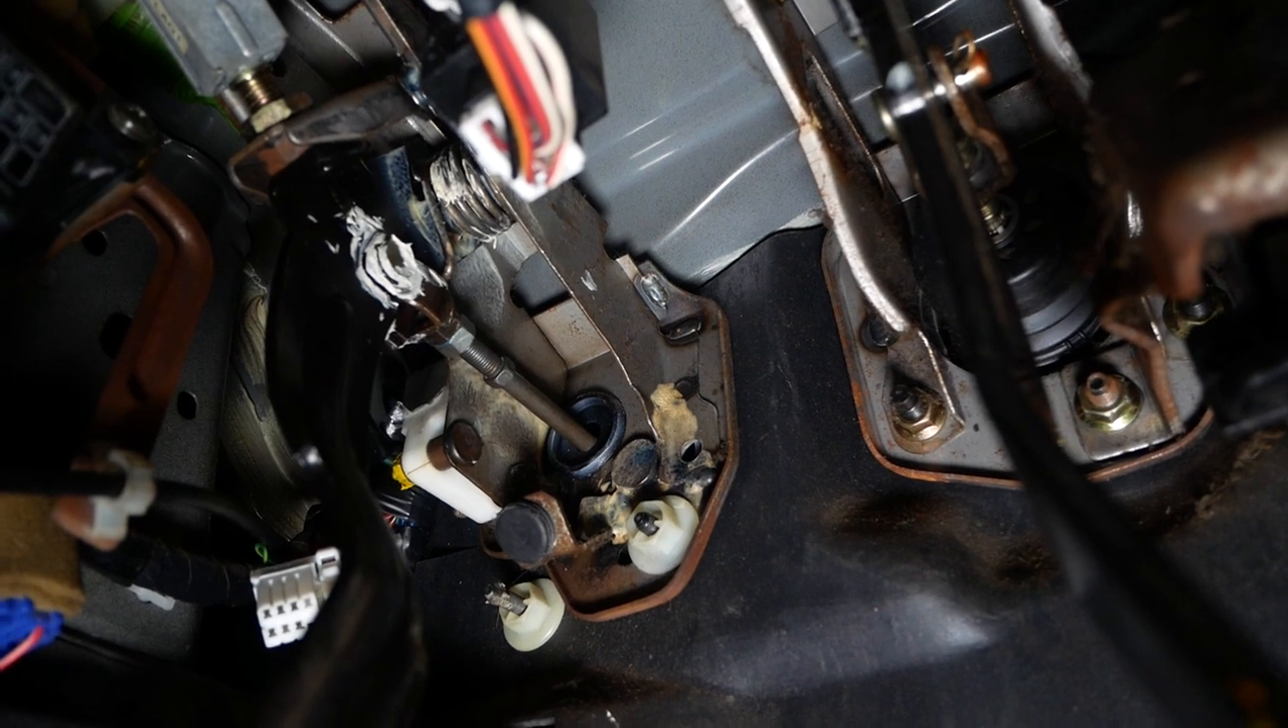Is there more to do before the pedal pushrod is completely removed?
Yes.